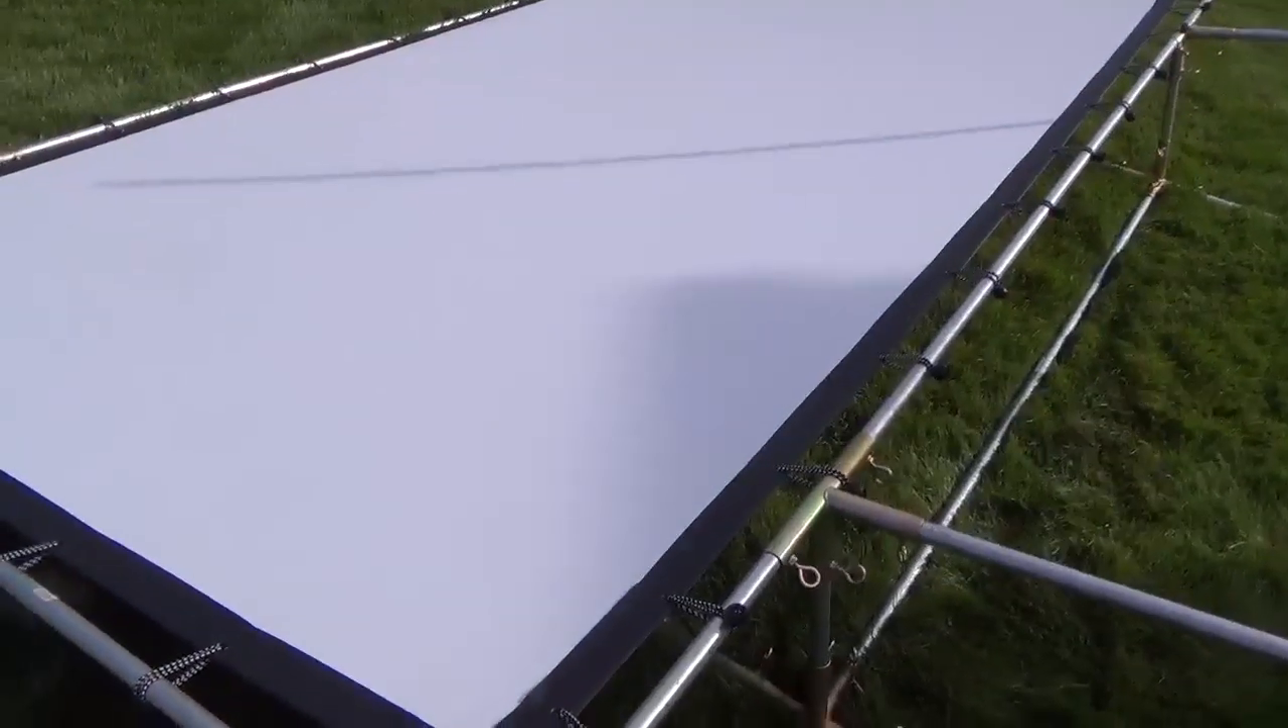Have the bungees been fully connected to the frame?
Yes.